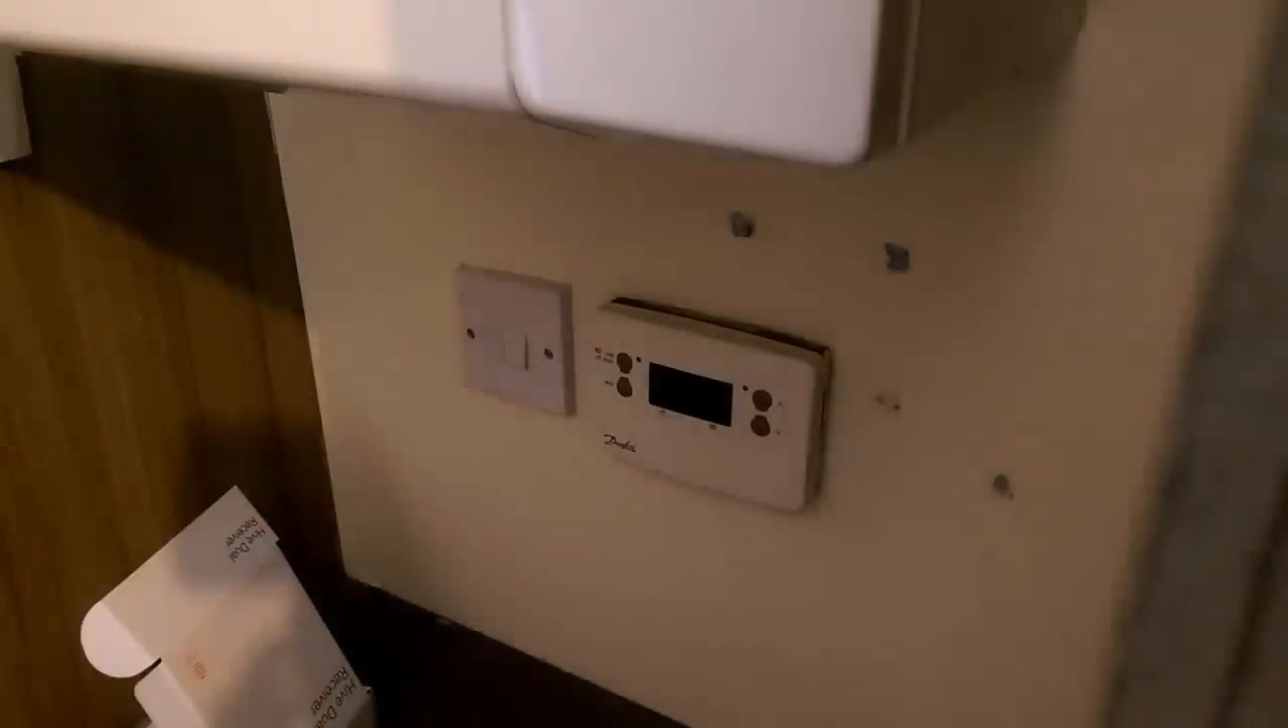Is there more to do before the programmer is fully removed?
Yes.